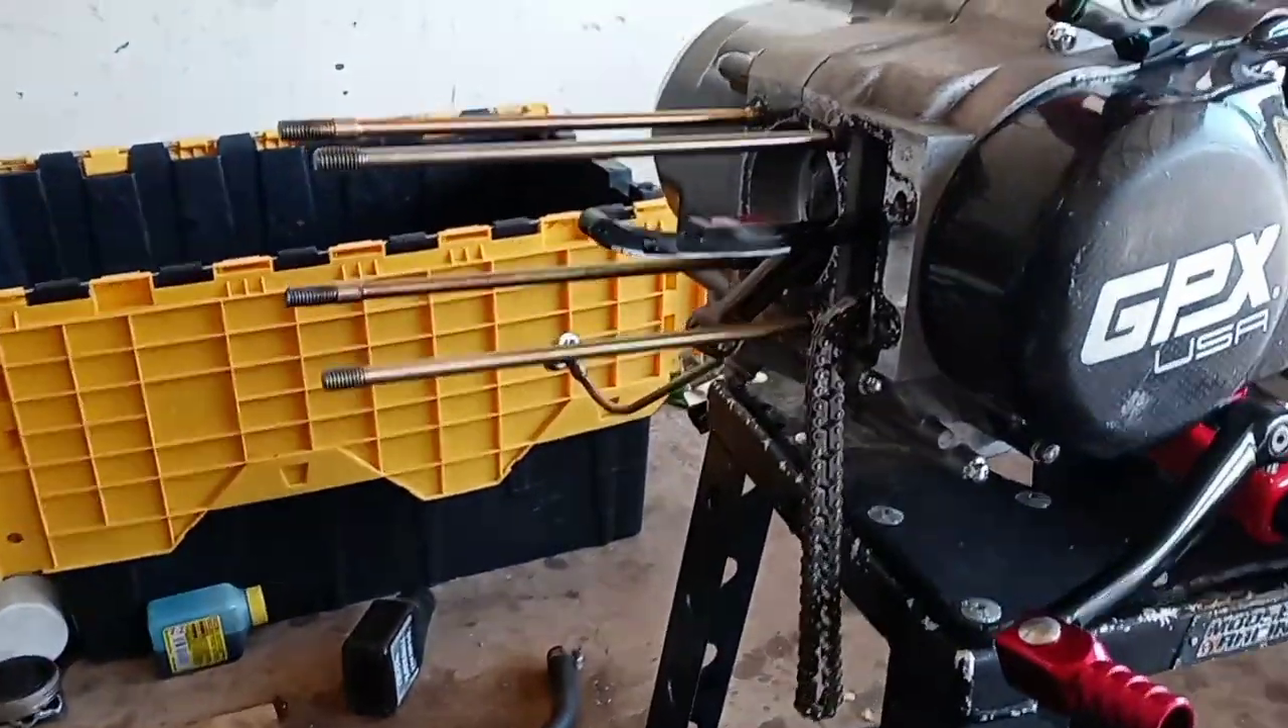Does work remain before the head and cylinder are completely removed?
No.